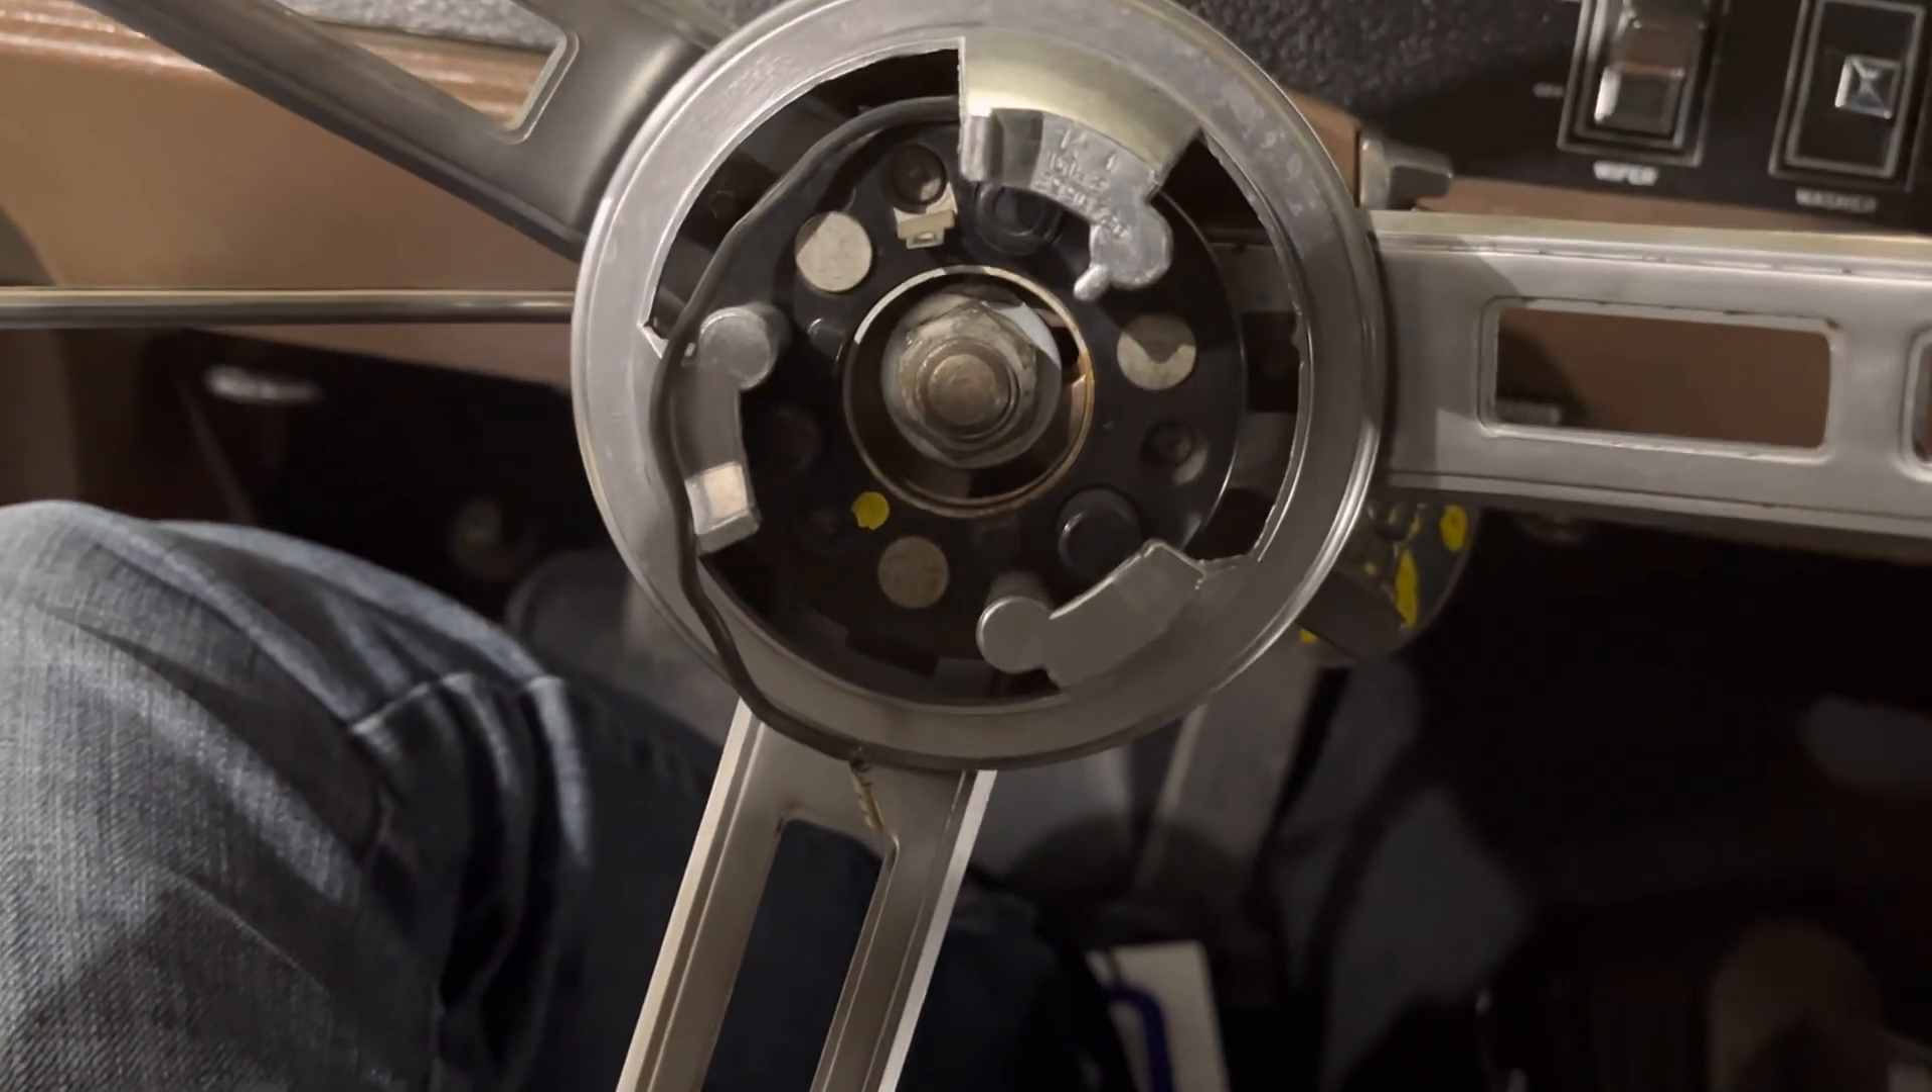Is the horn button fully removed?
Yes.